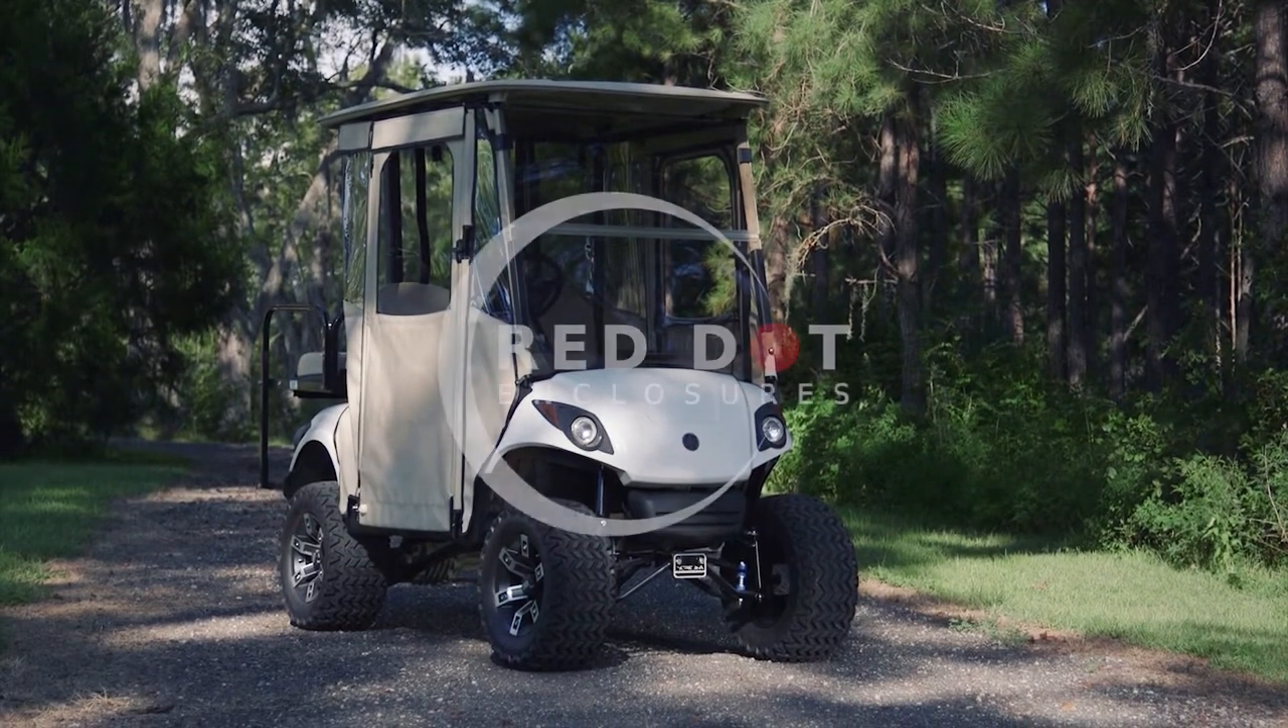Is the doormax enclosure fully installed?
Yes.